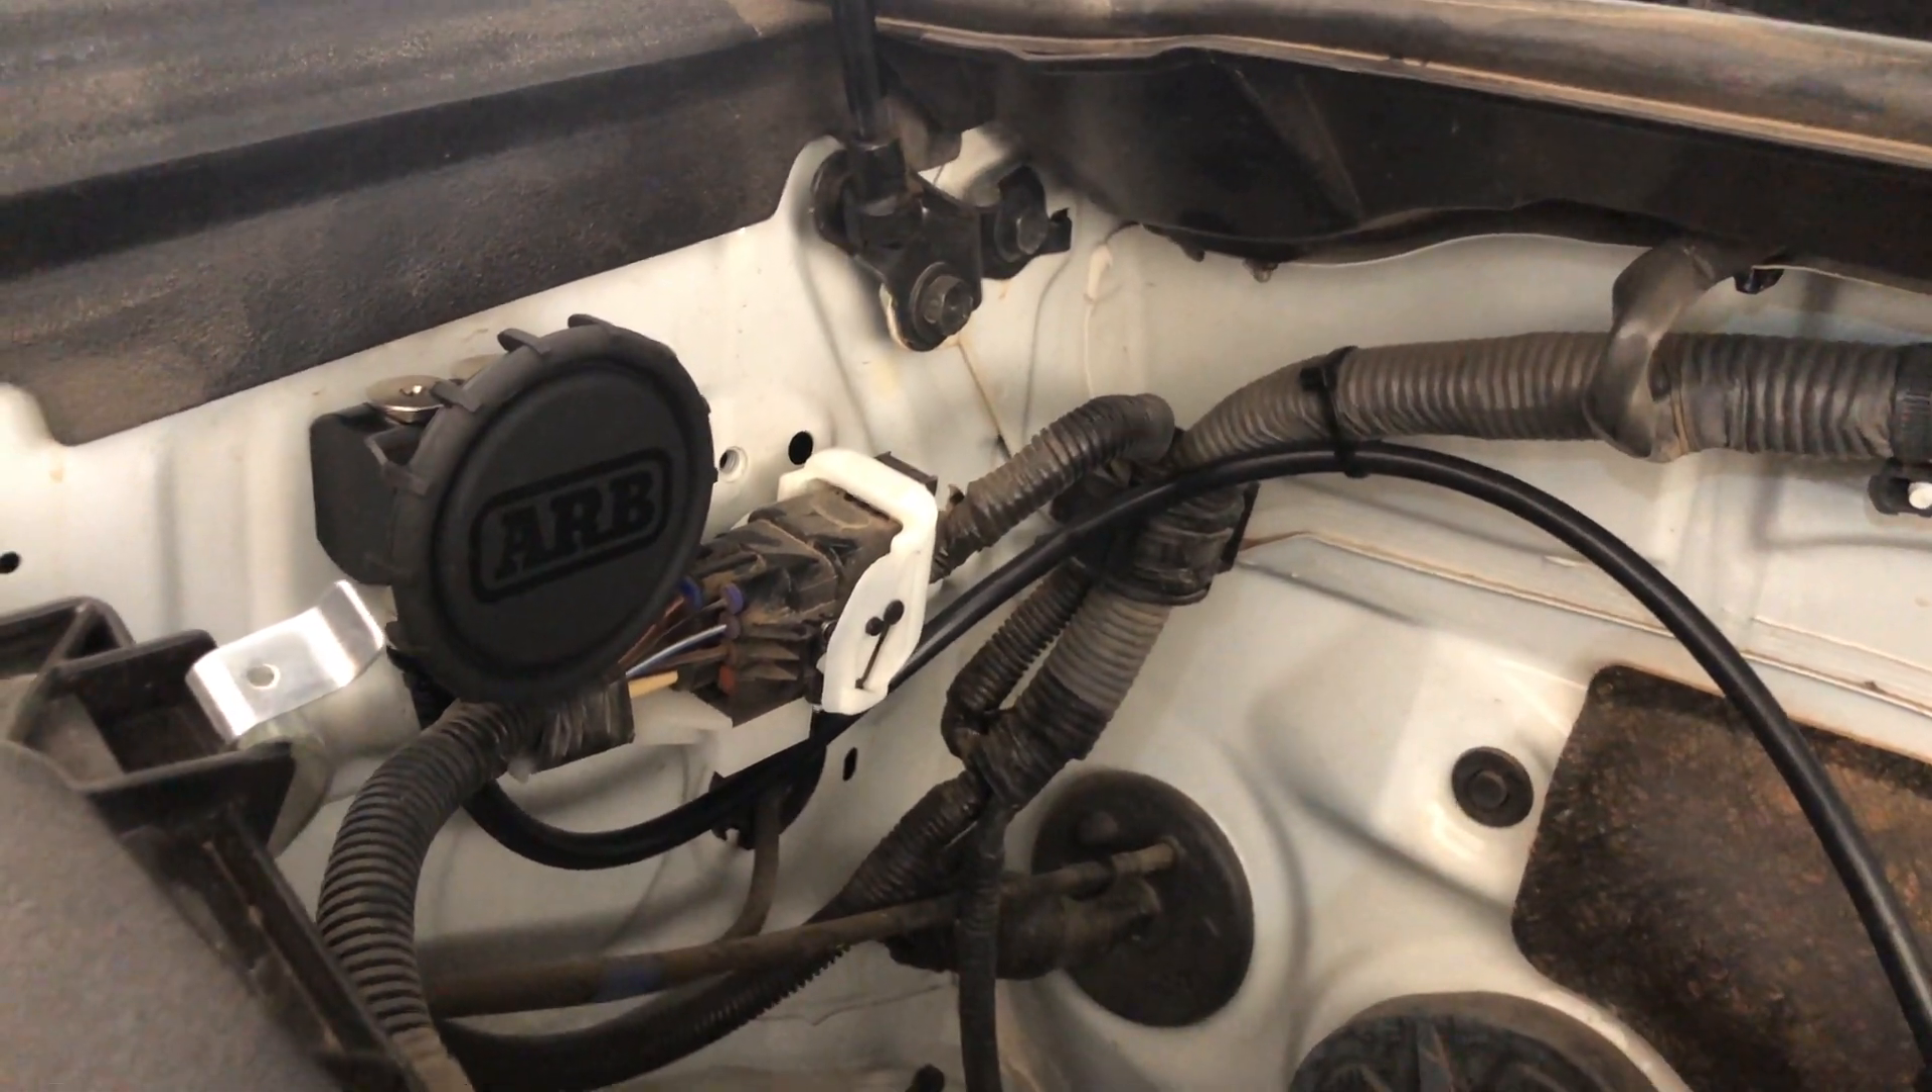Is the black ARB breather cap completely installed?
Yes.